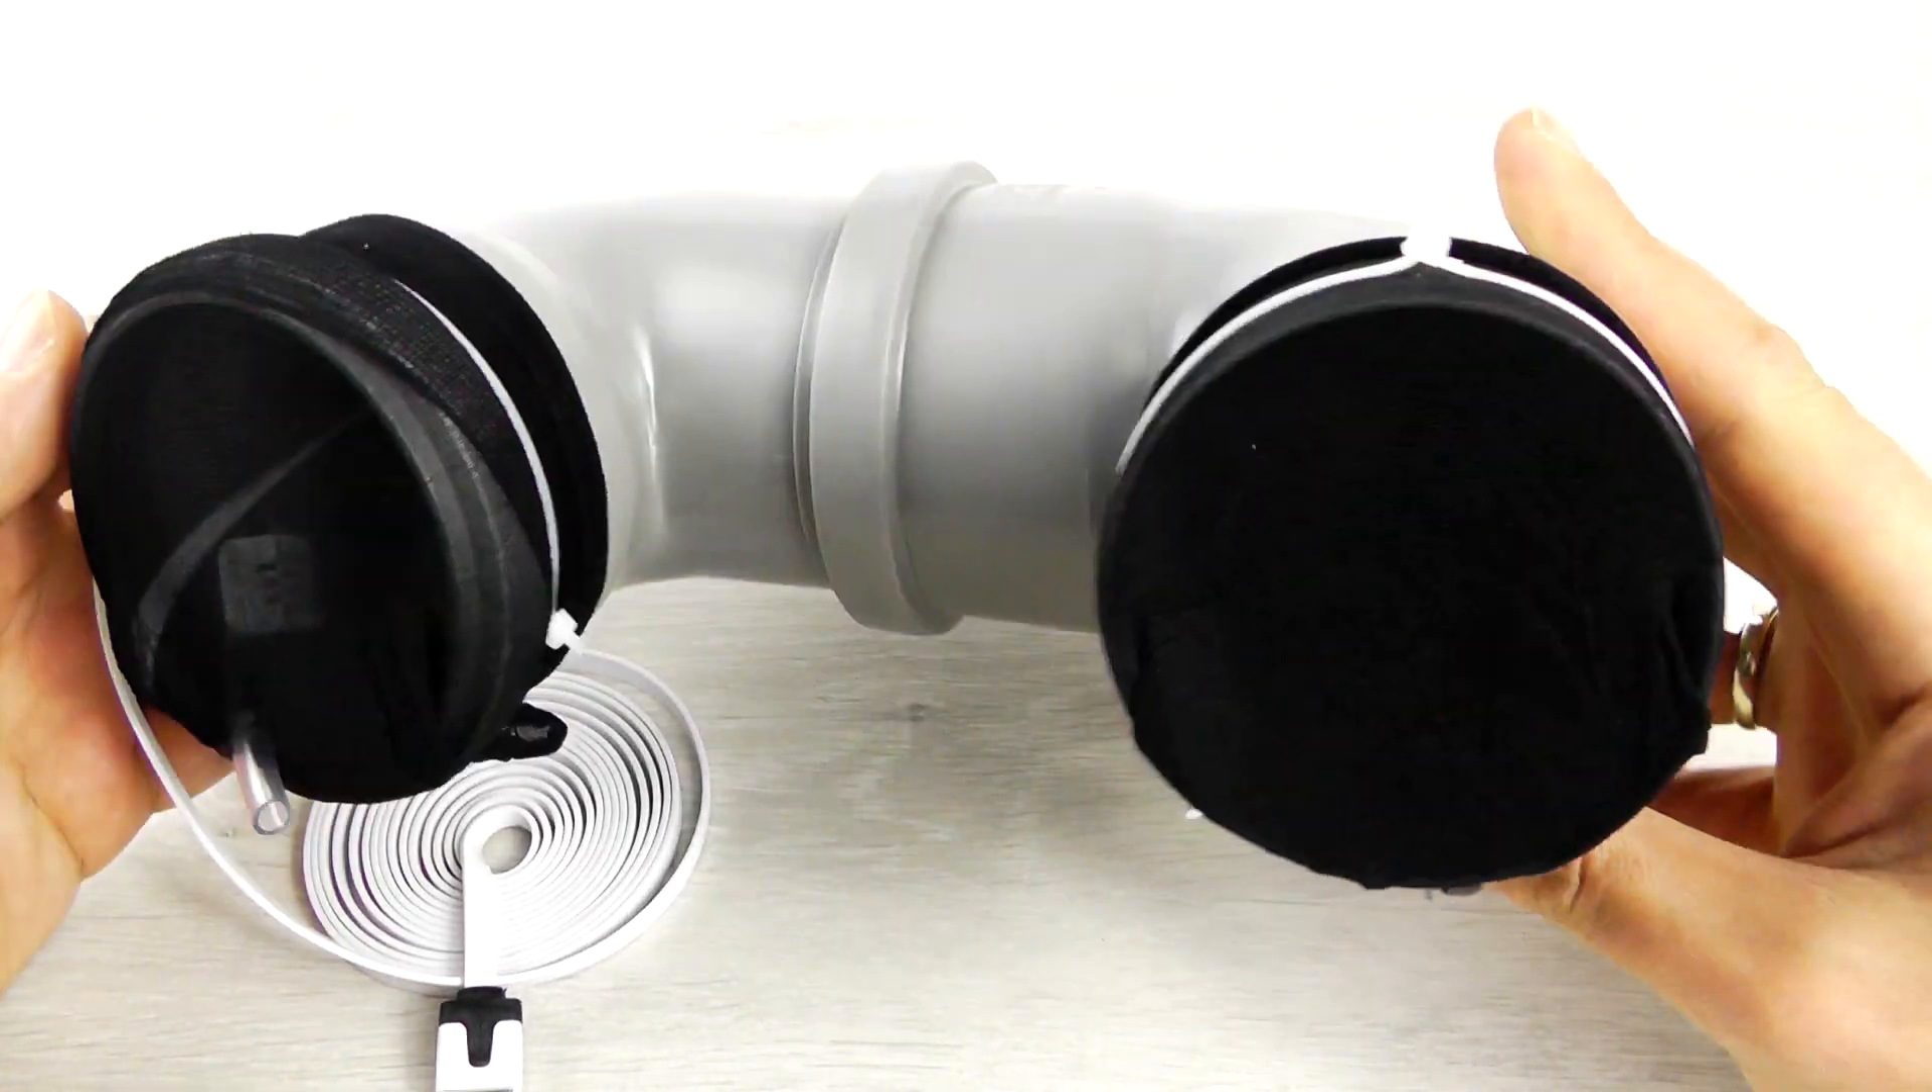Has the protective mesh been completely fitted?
Yes.